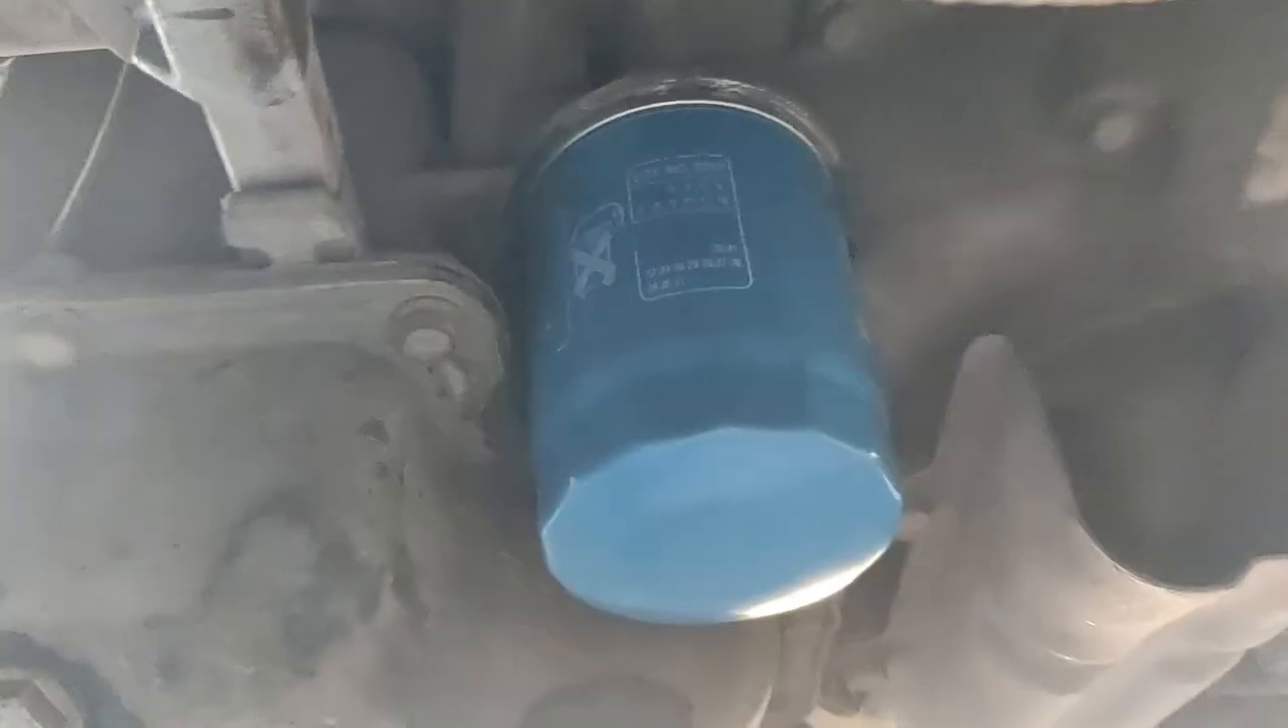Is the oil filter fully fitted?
Yes.